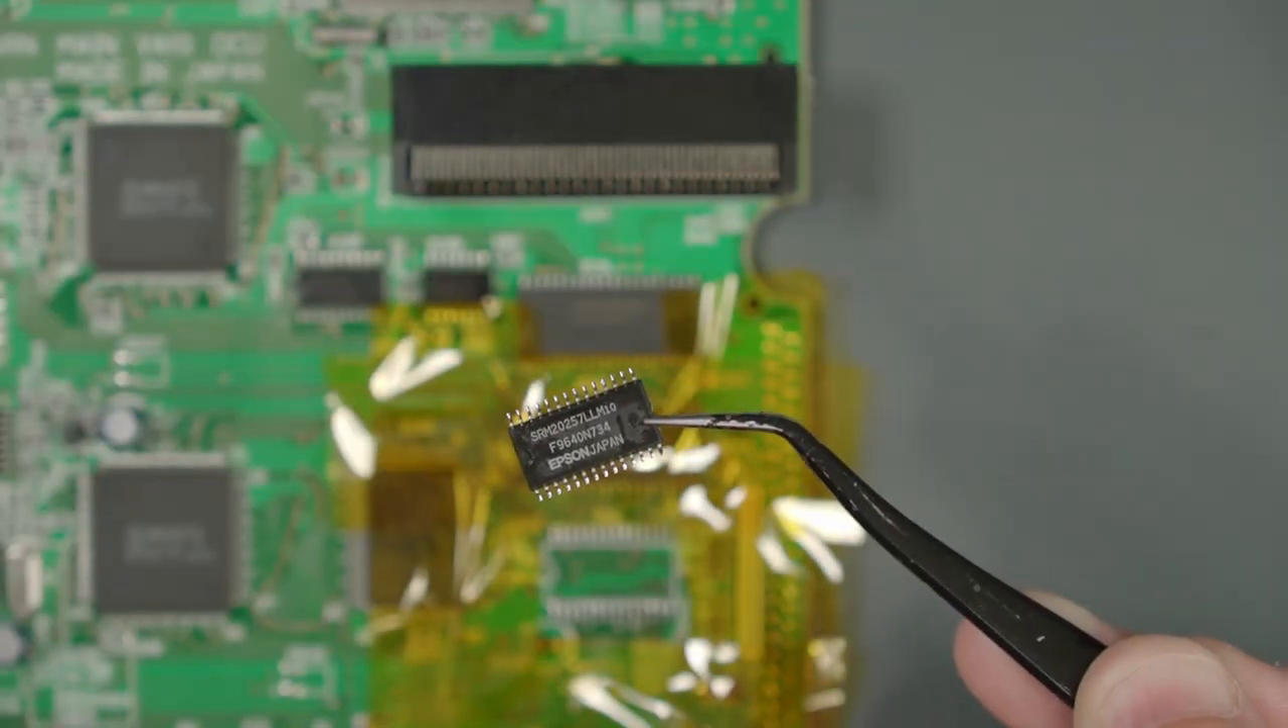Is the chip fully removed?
Yes.